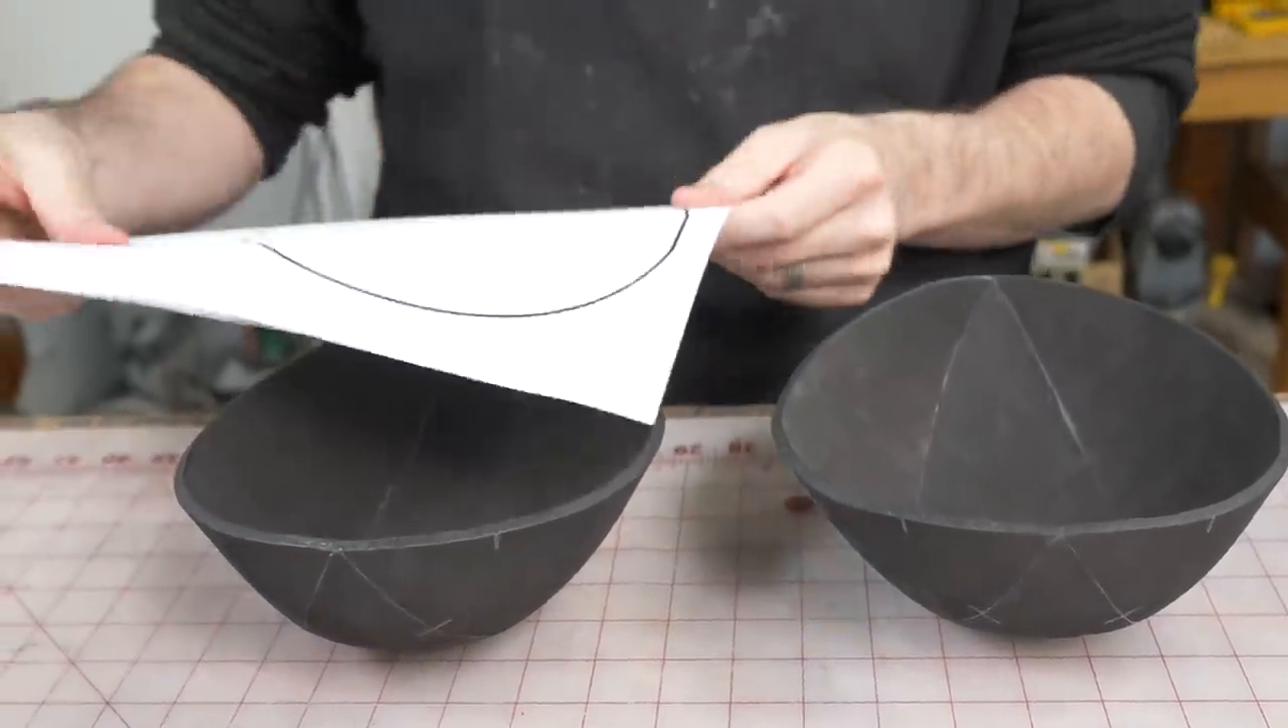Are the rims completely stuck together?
No.